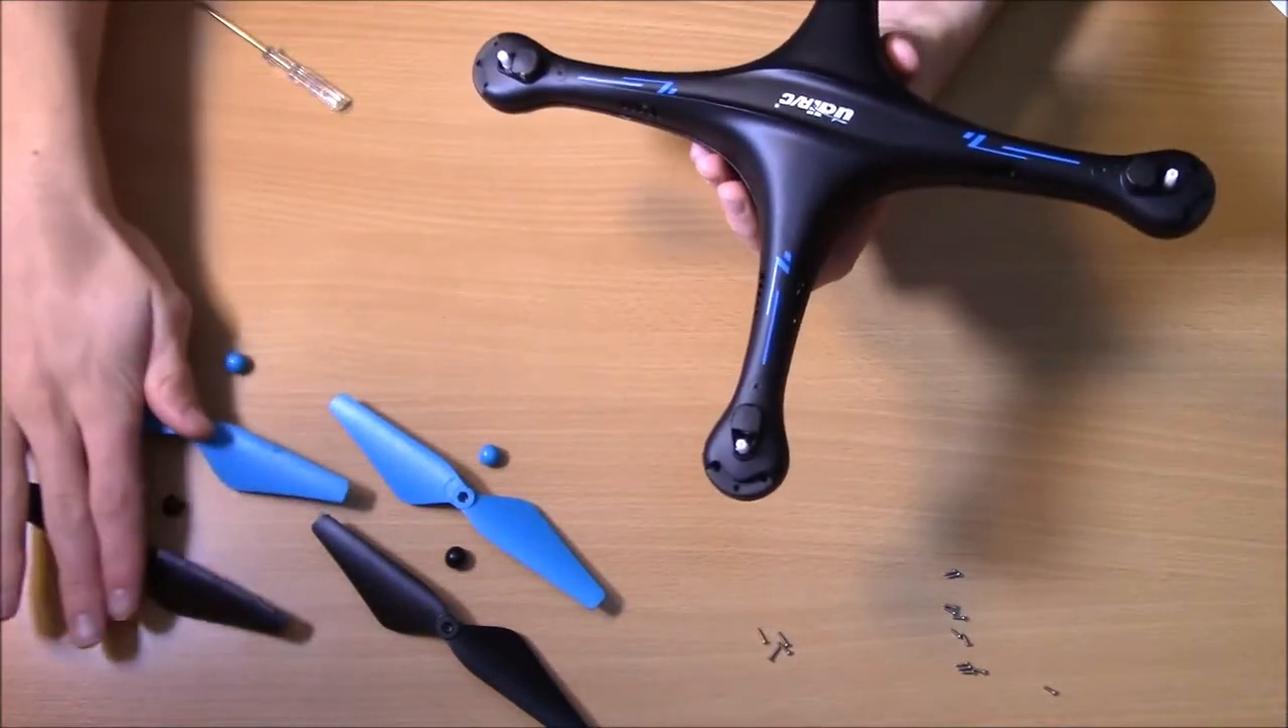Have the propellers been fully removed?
Yes.